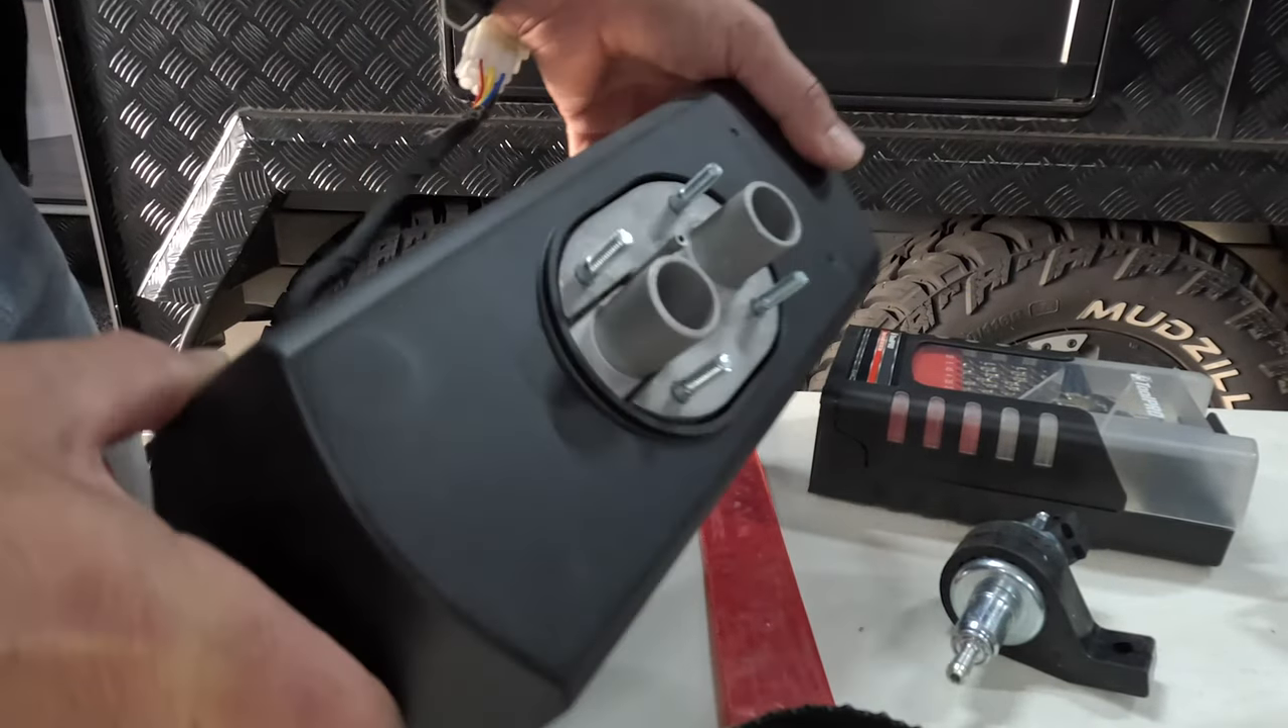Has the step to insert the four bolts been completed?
Yes.